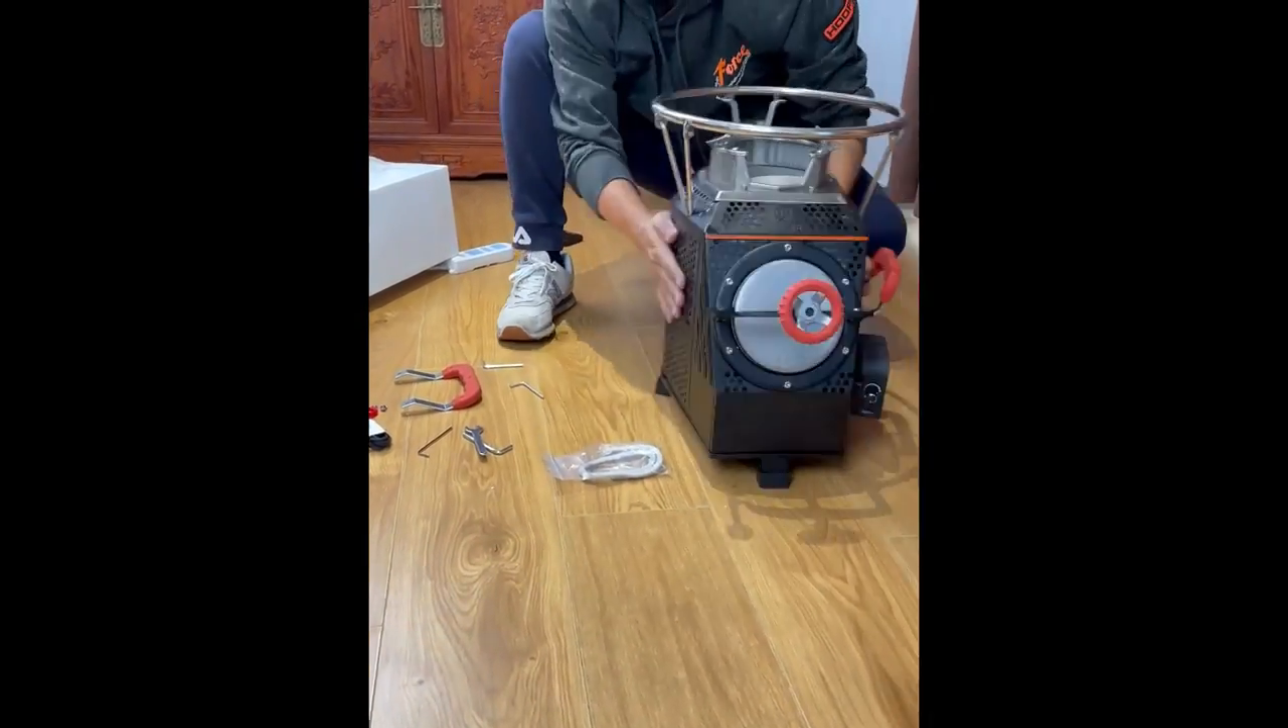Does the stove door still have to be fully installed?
No.